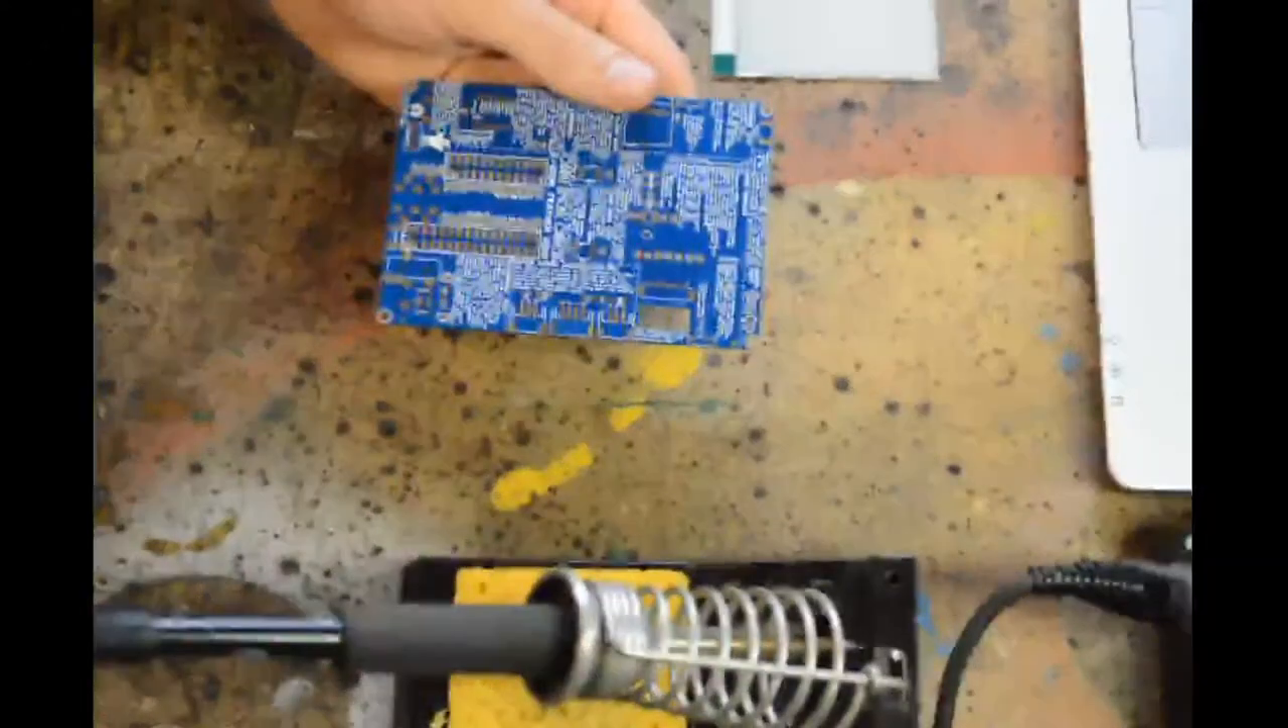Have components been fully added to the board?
No.